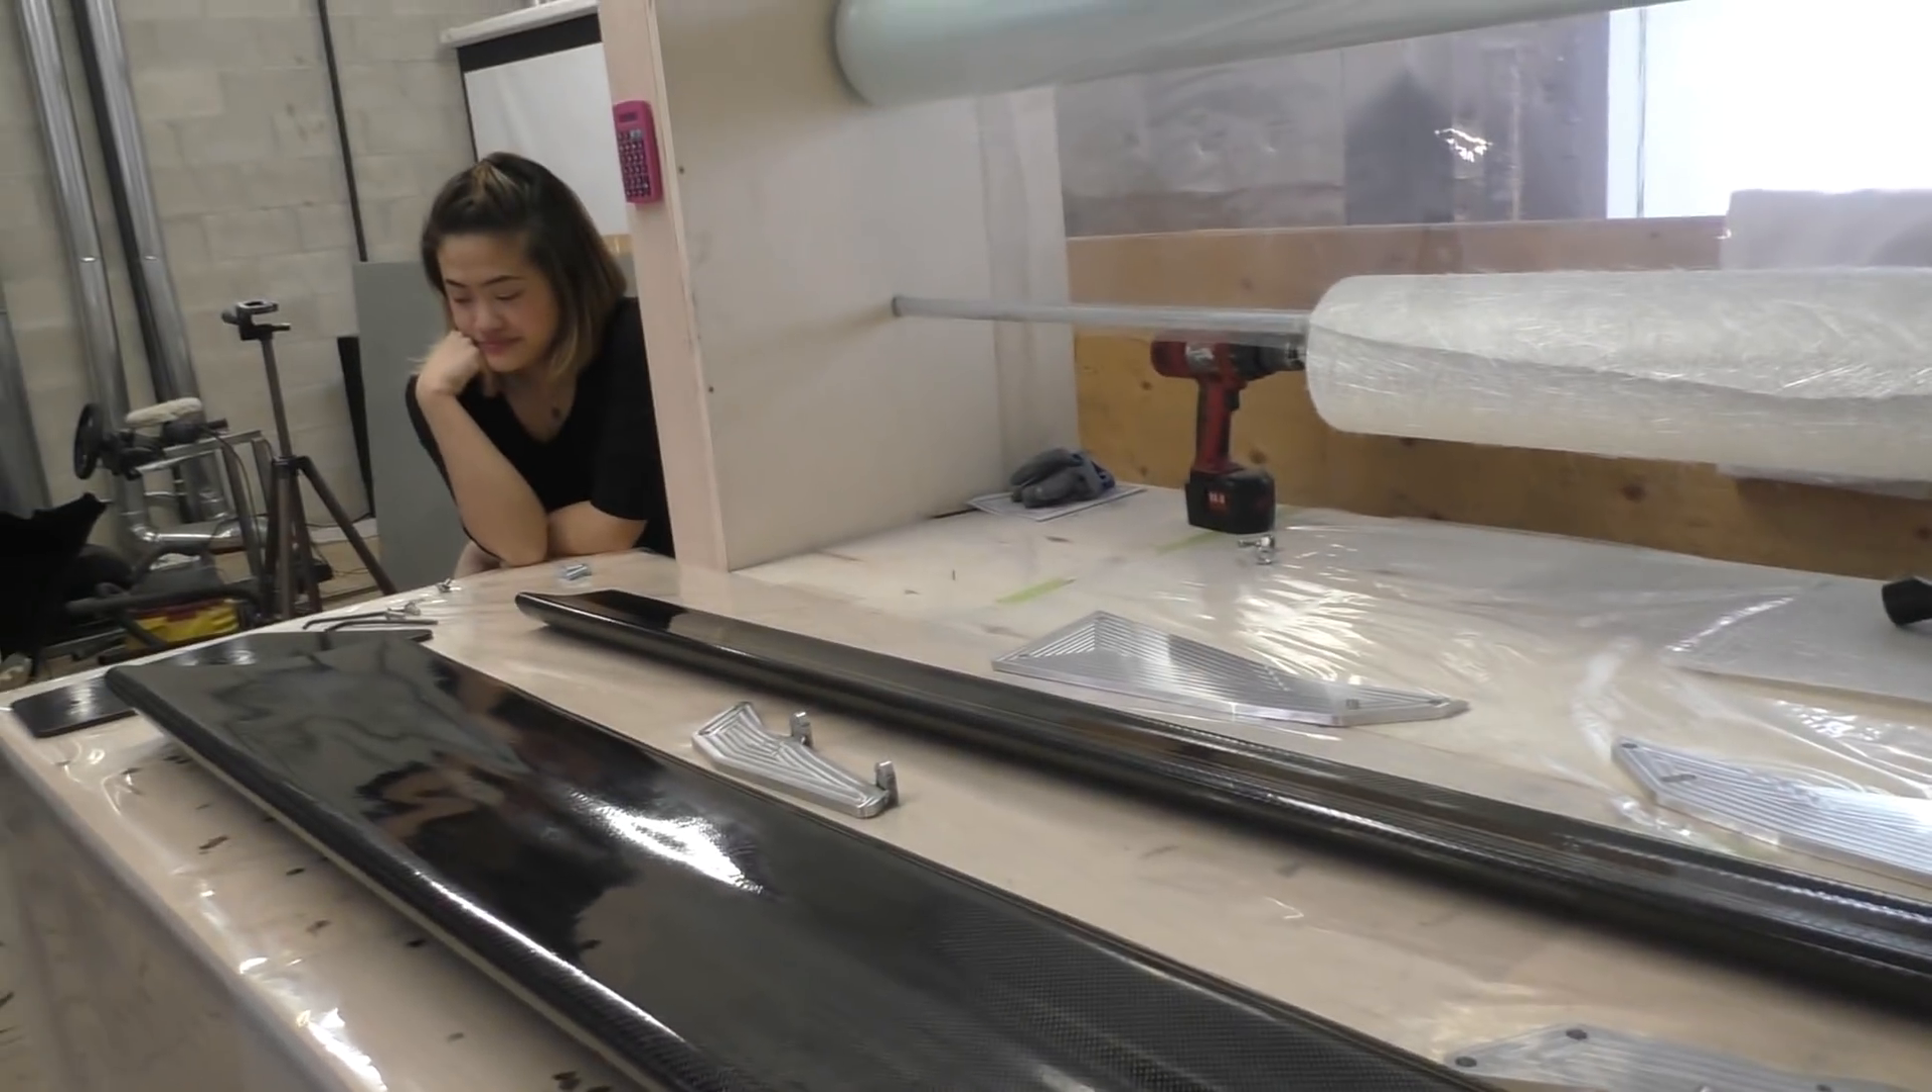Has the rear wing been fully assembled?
No.